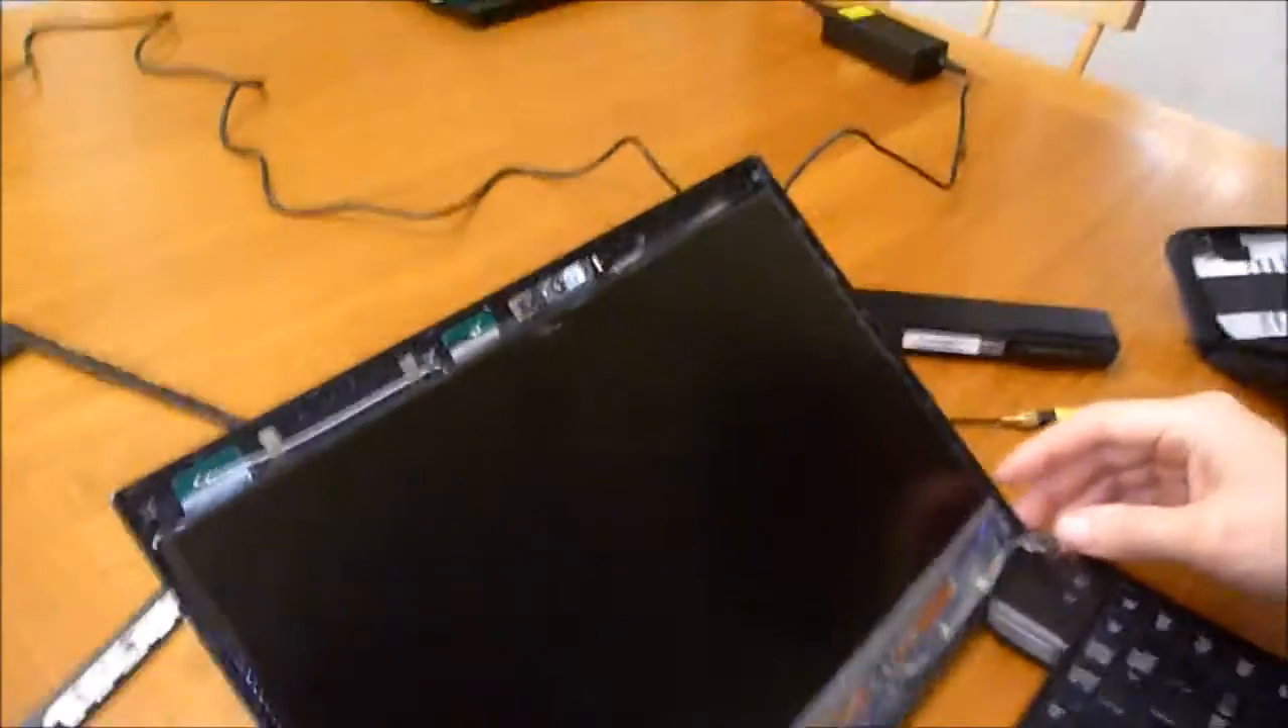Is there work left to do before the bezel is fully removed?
No.